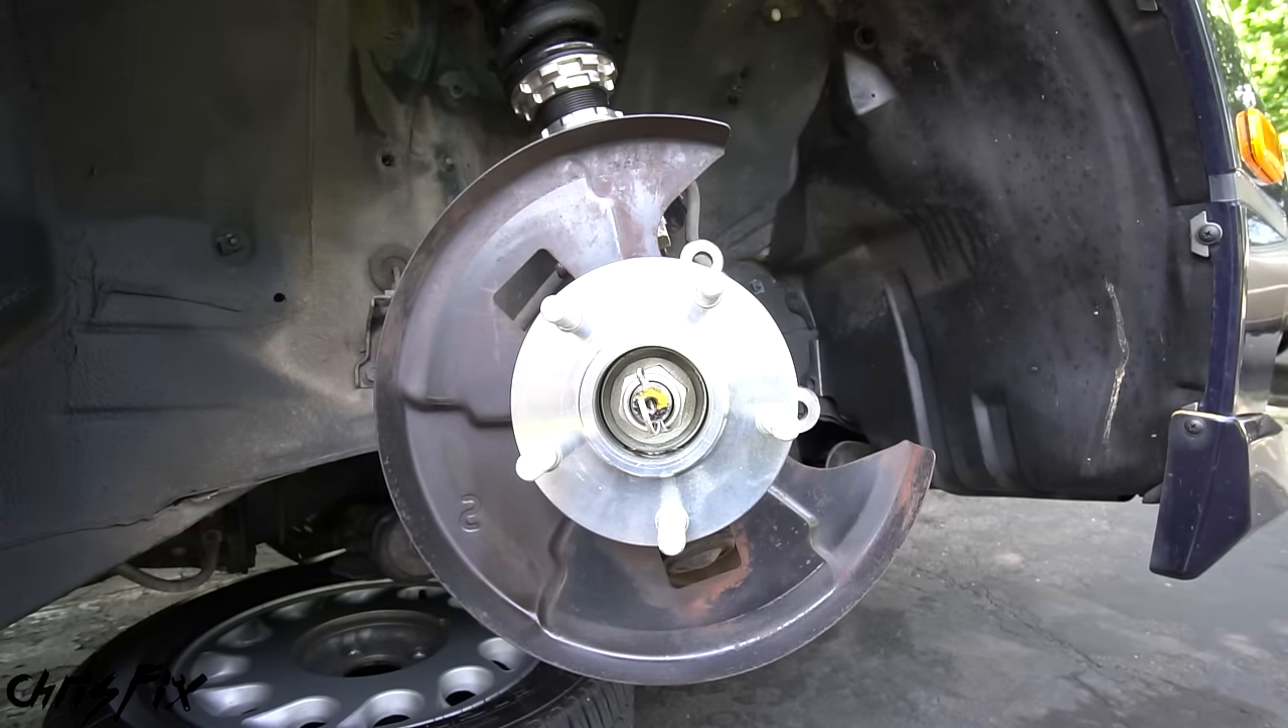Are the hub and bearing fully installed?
Yes.